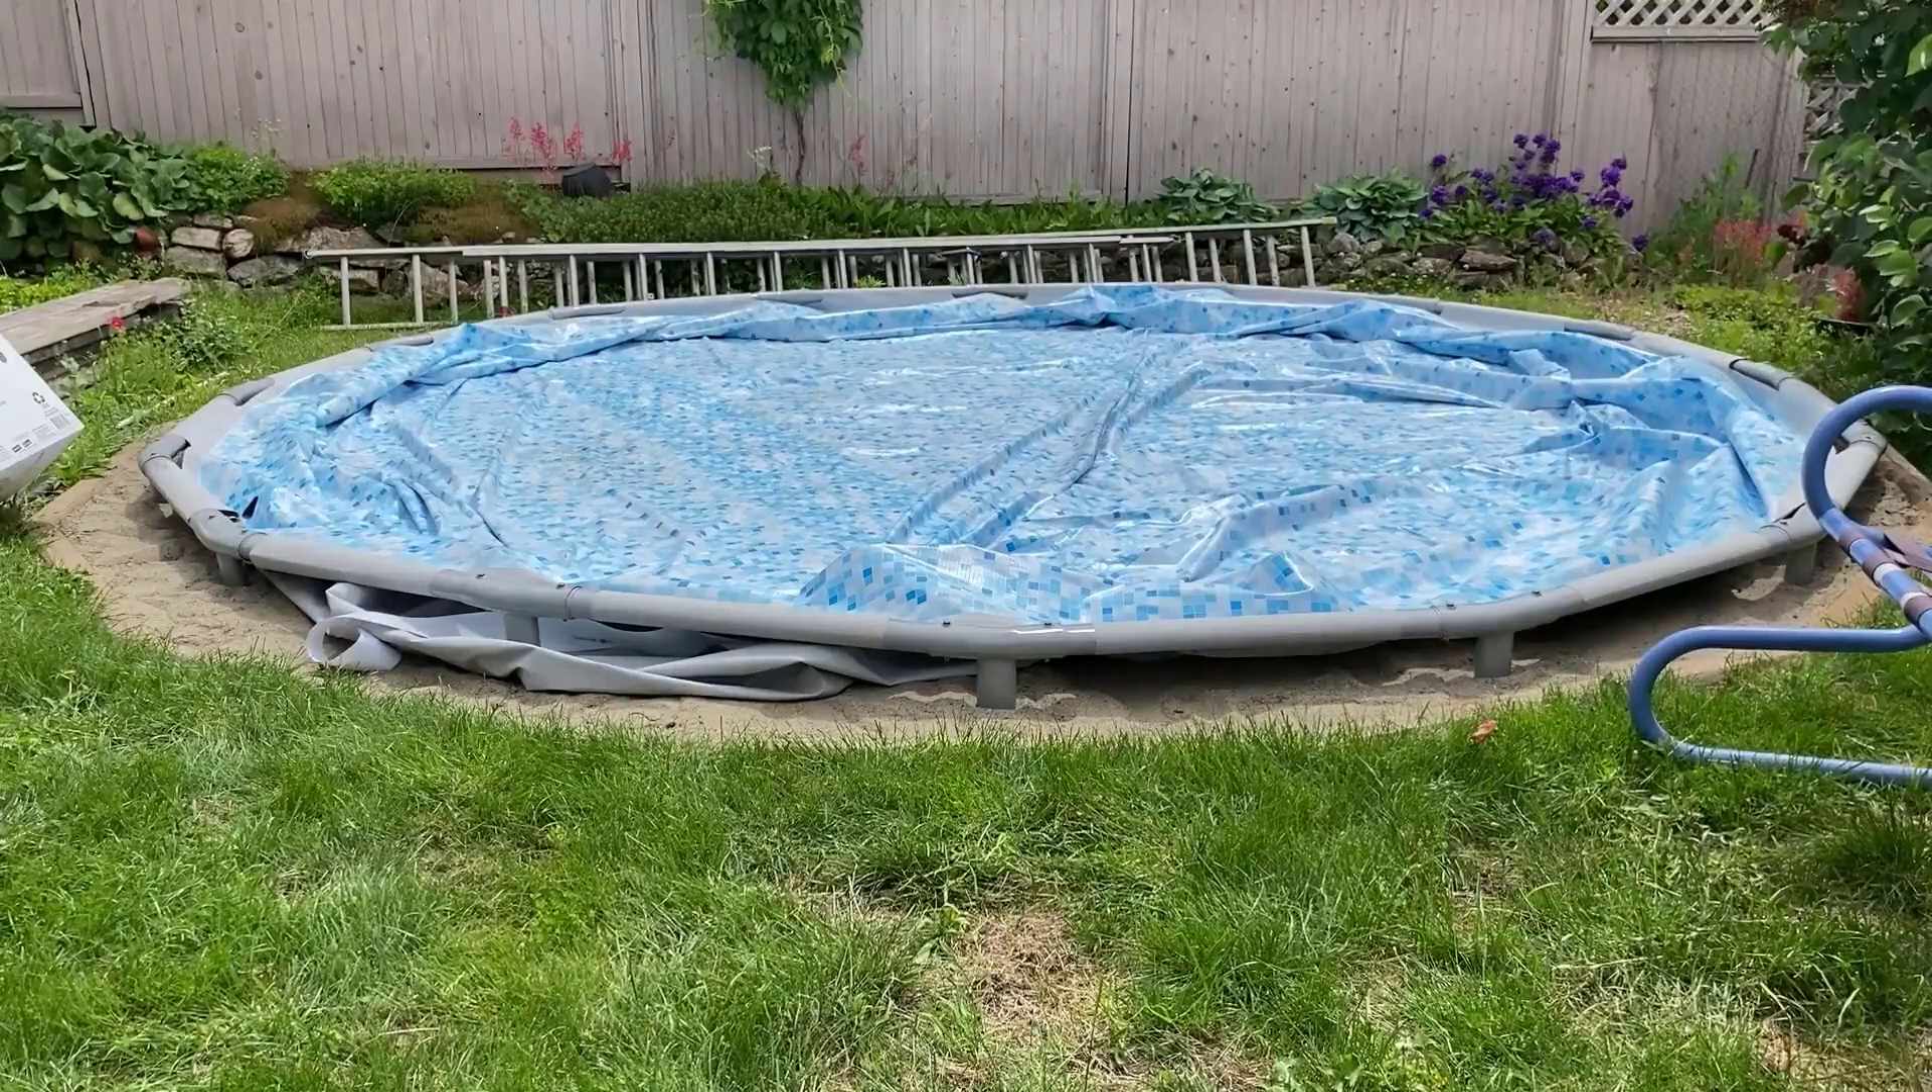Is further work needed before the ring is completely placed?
No.